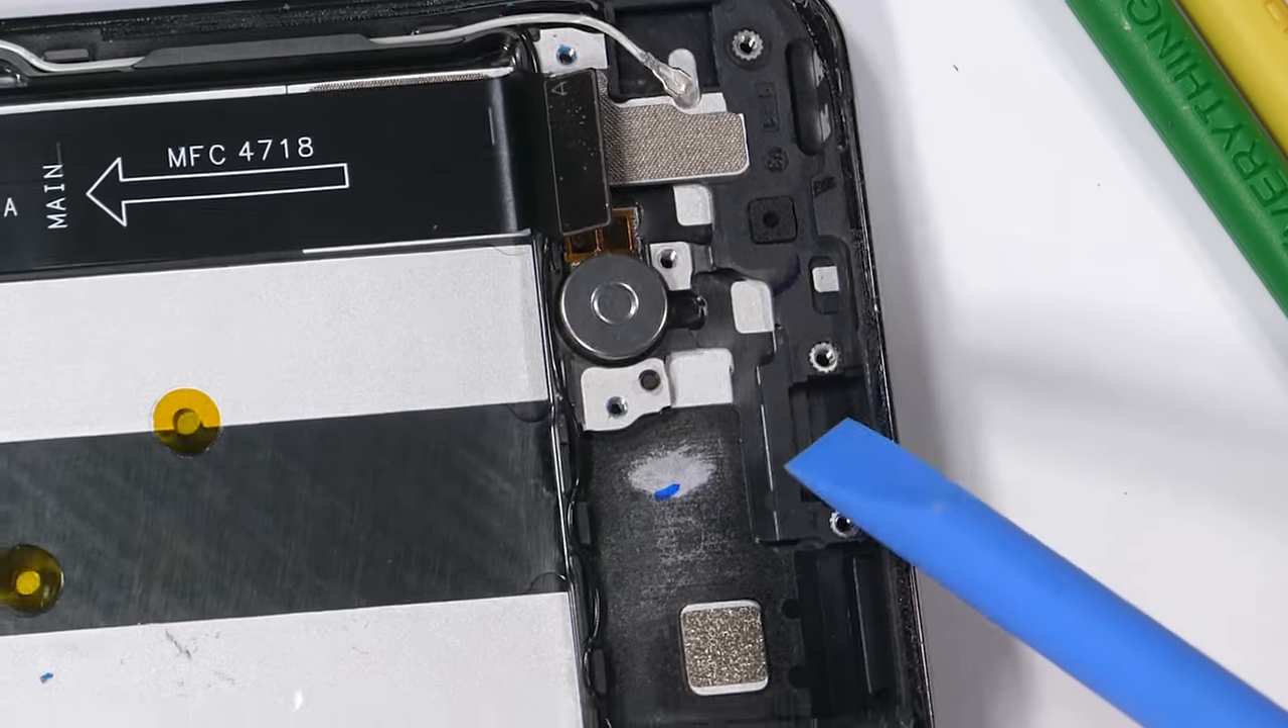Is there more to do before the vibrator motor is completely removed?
Yes.